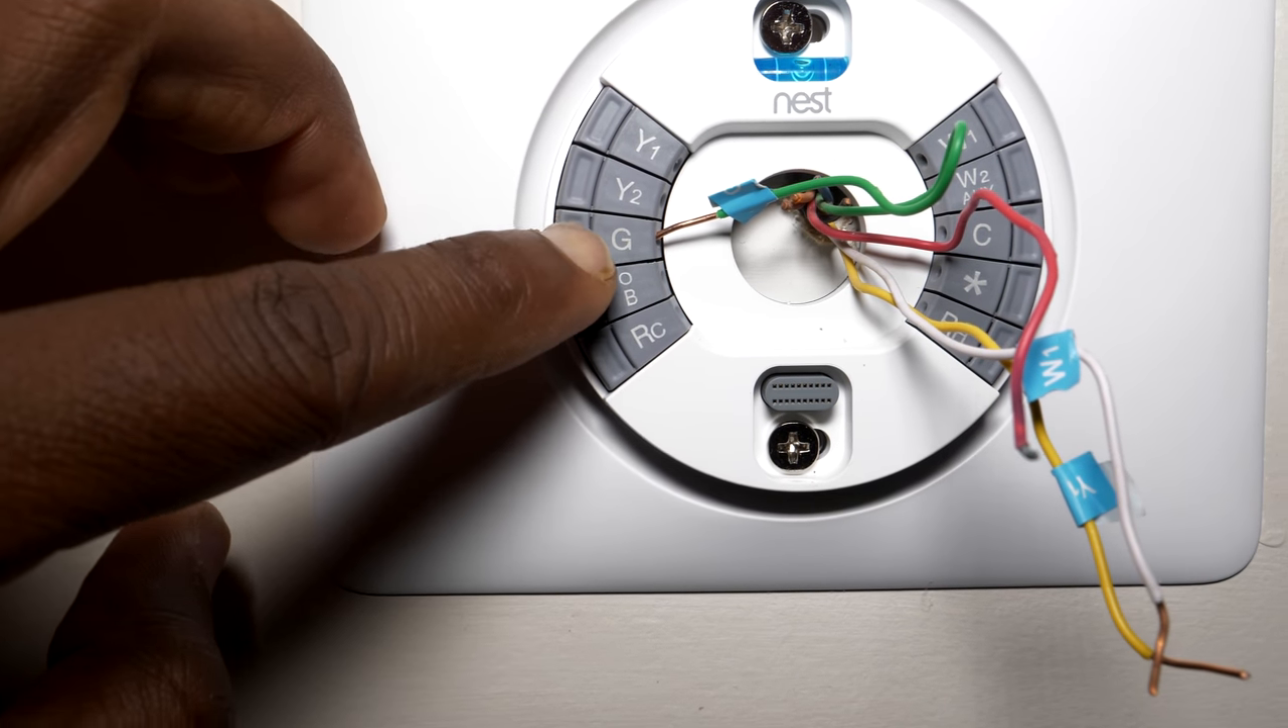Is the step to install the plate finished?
Yes.